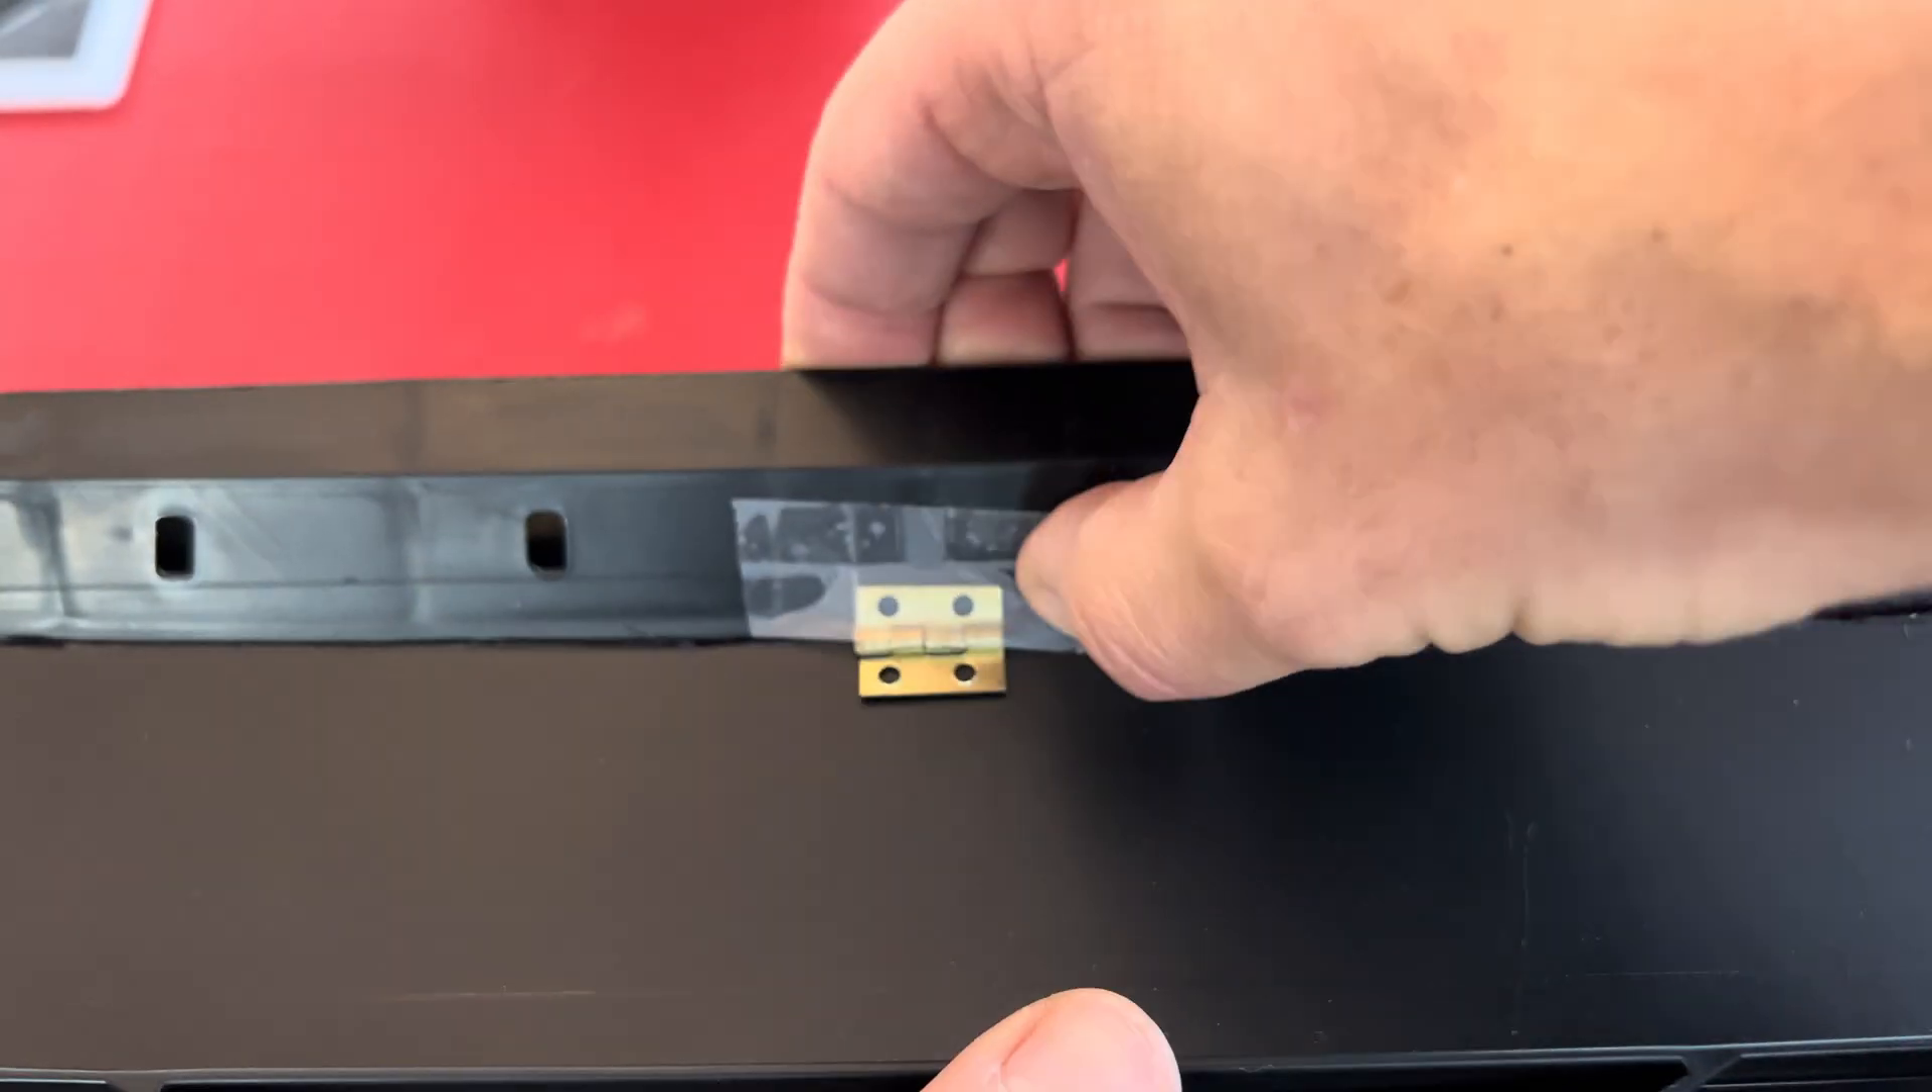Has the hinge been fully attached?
No.